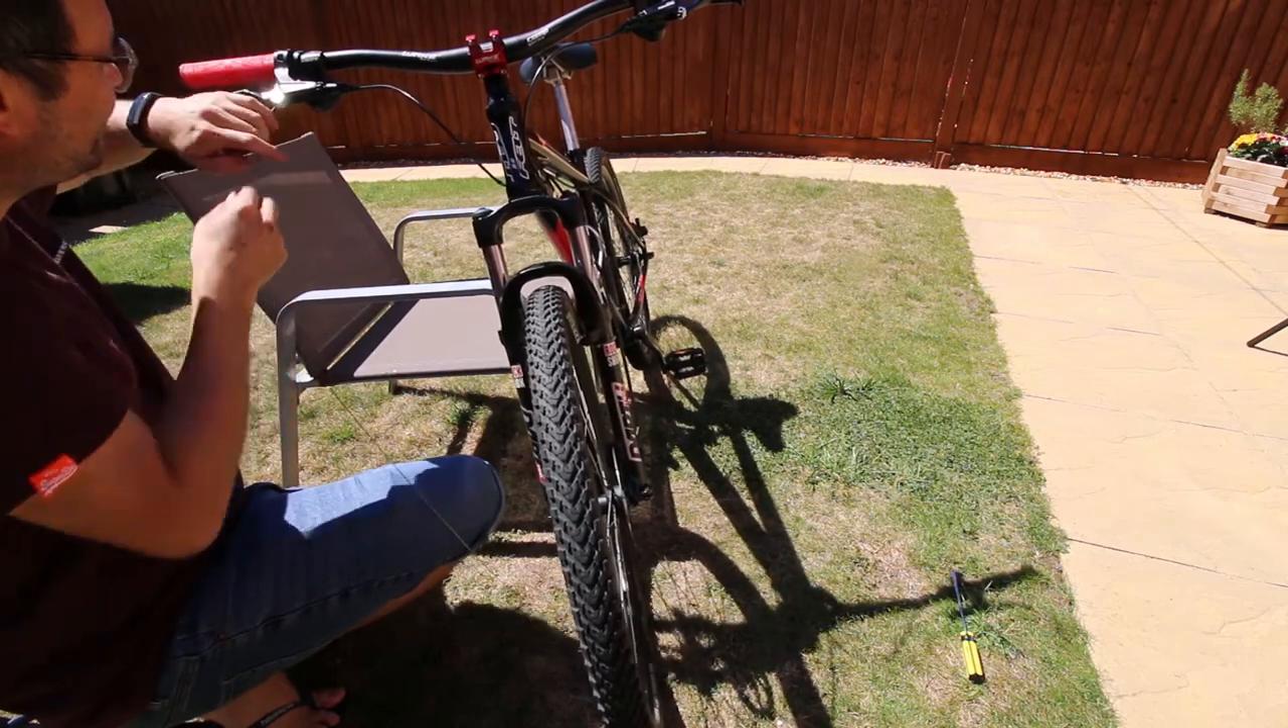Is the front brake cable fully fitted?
No.